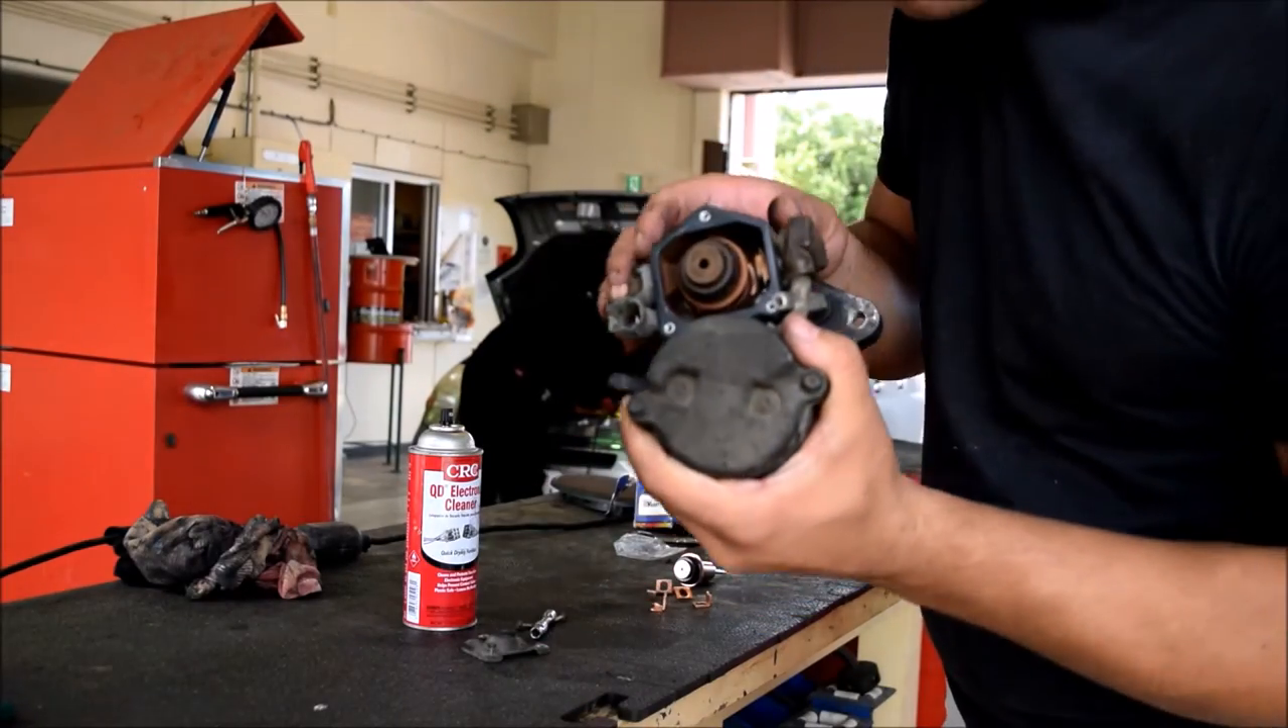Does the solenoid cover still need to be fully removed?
No.